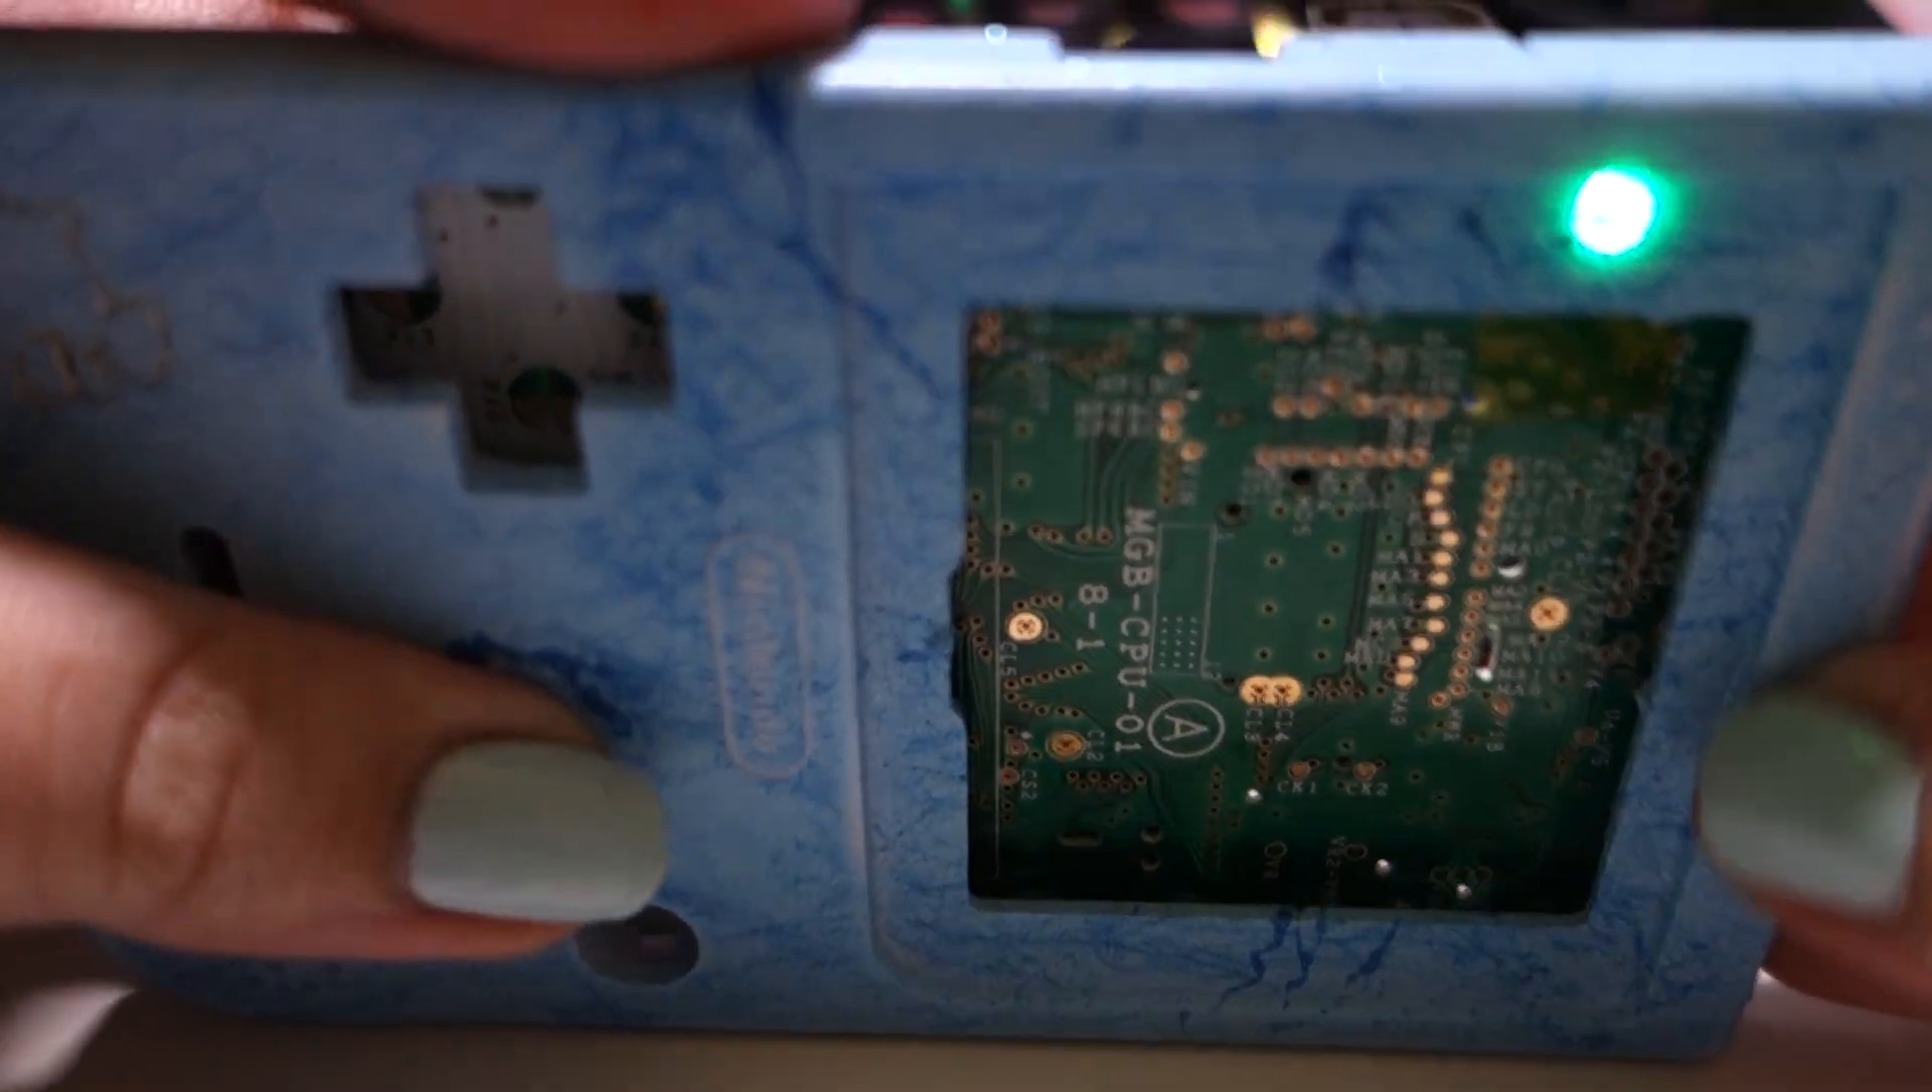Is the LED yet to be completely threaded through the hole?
No.